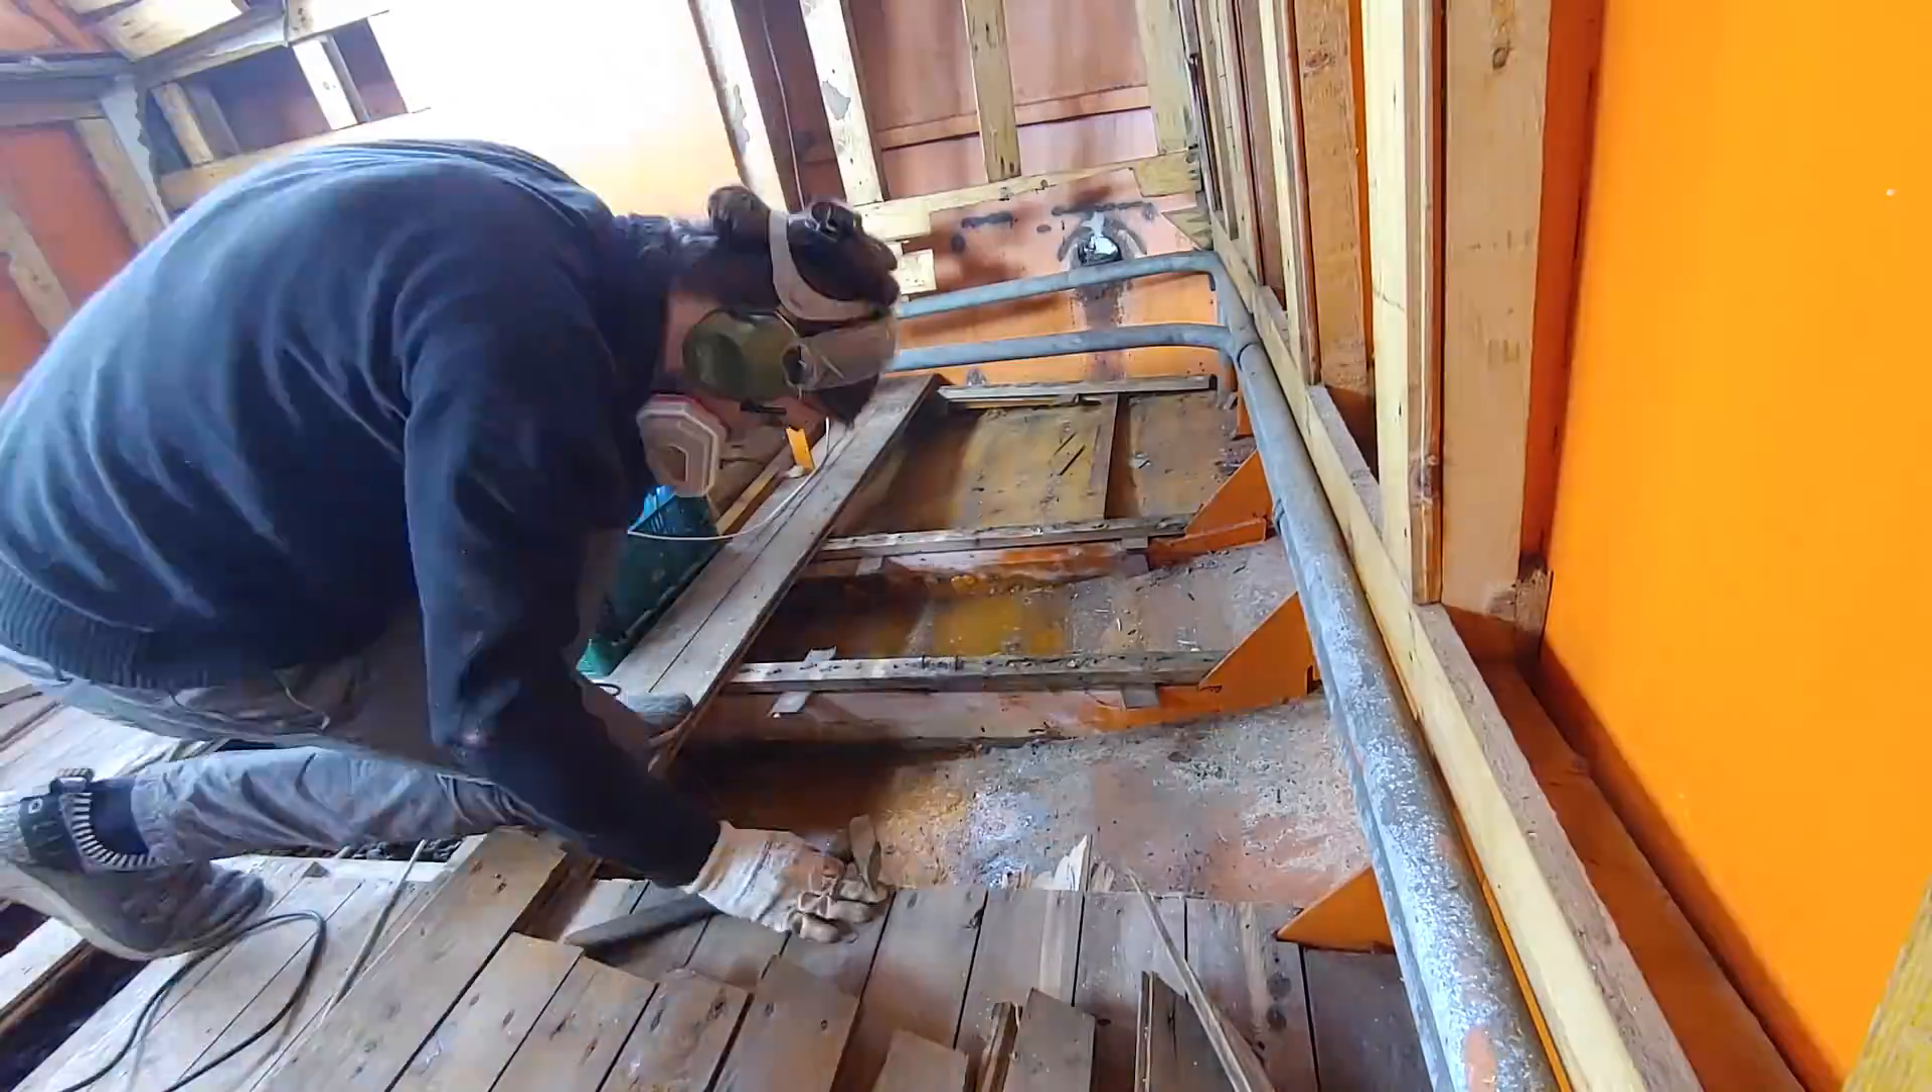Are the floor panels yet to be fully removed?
Yes.